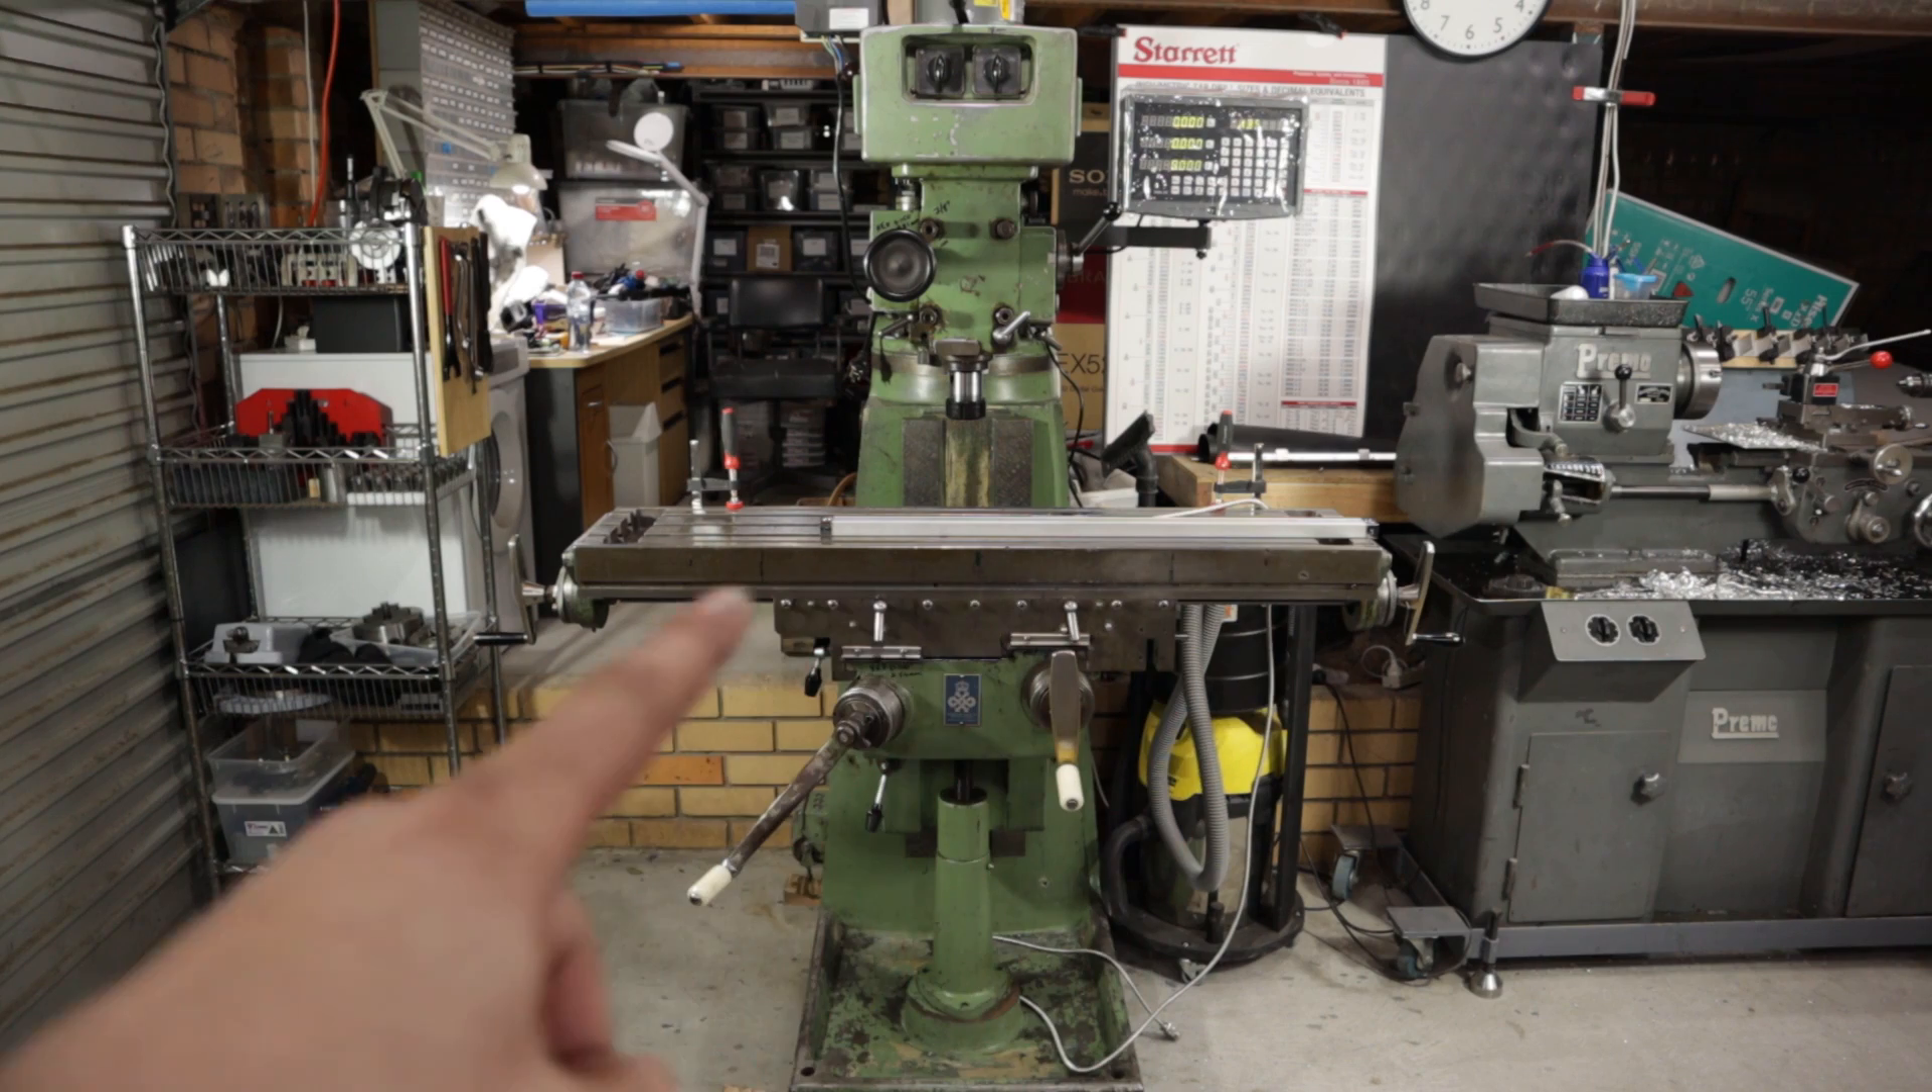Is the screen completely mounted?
Yes.